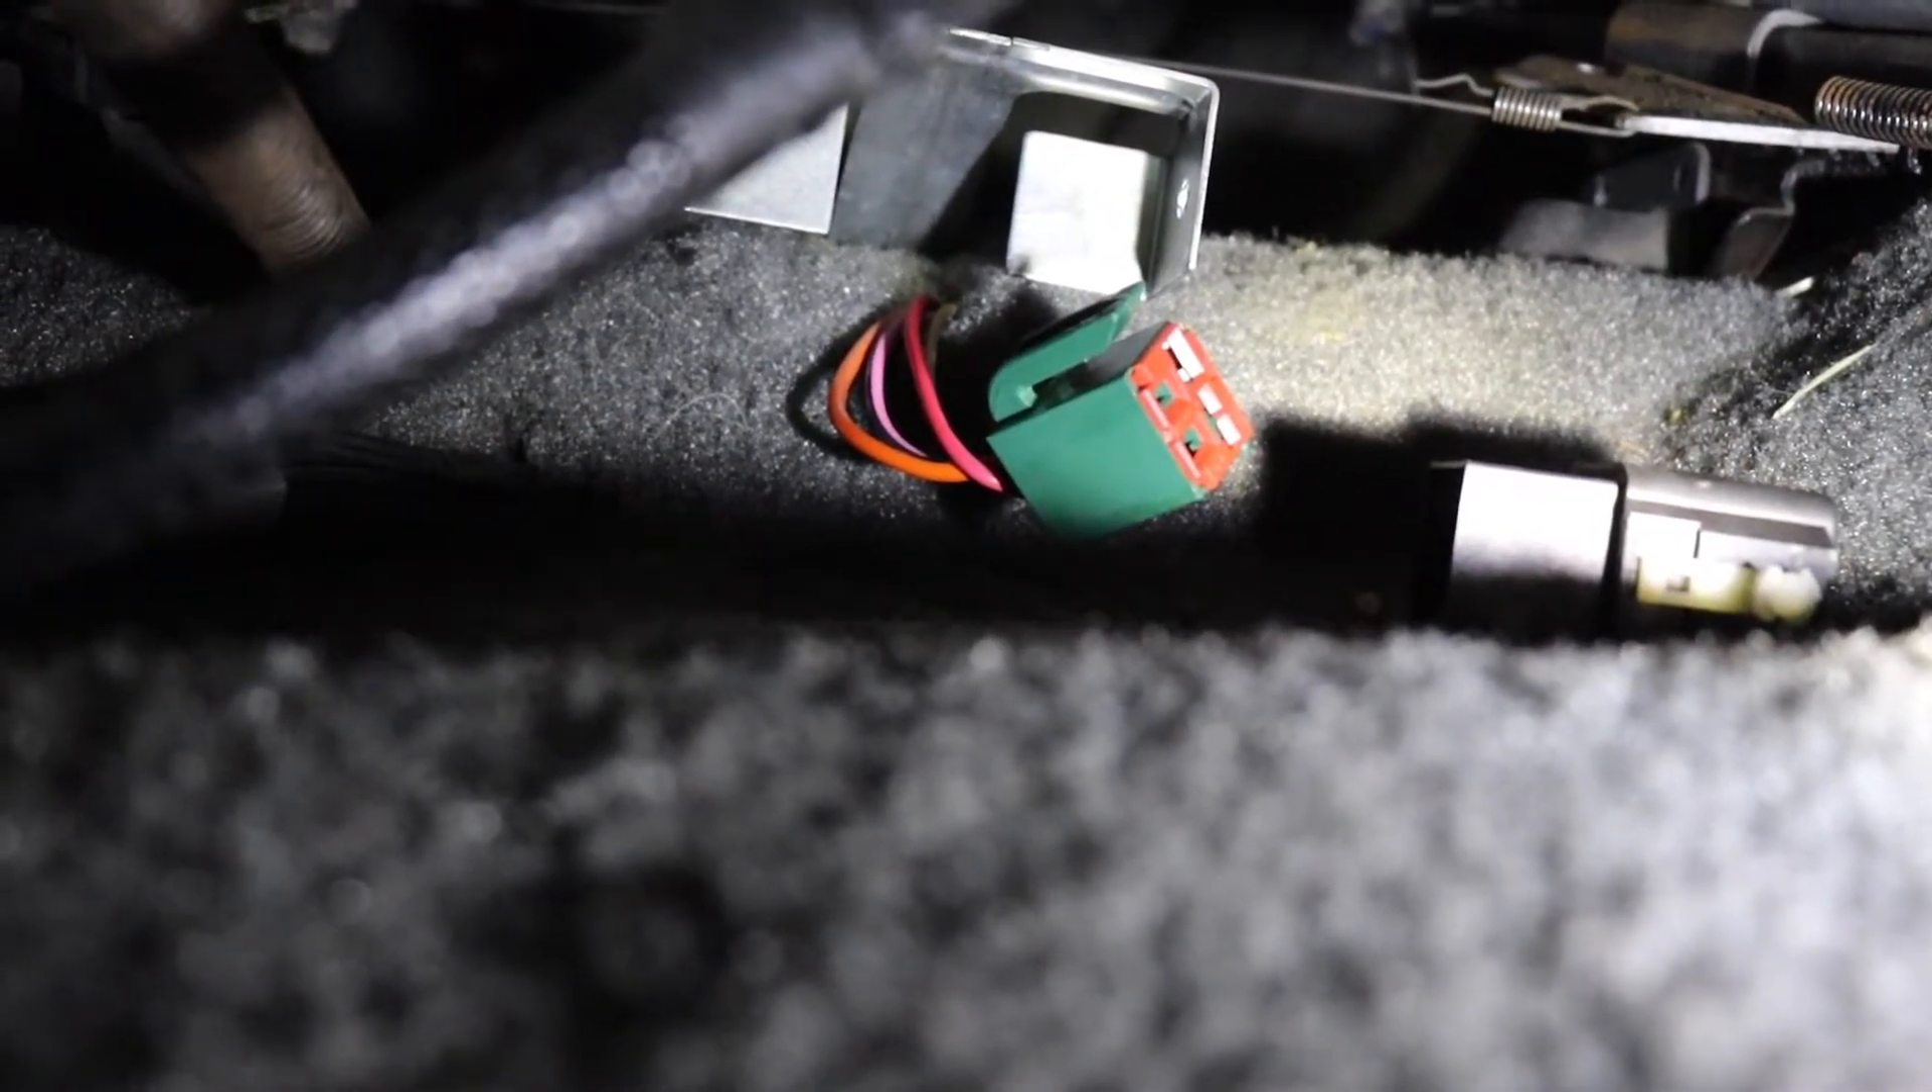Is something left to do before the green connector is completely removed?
No.